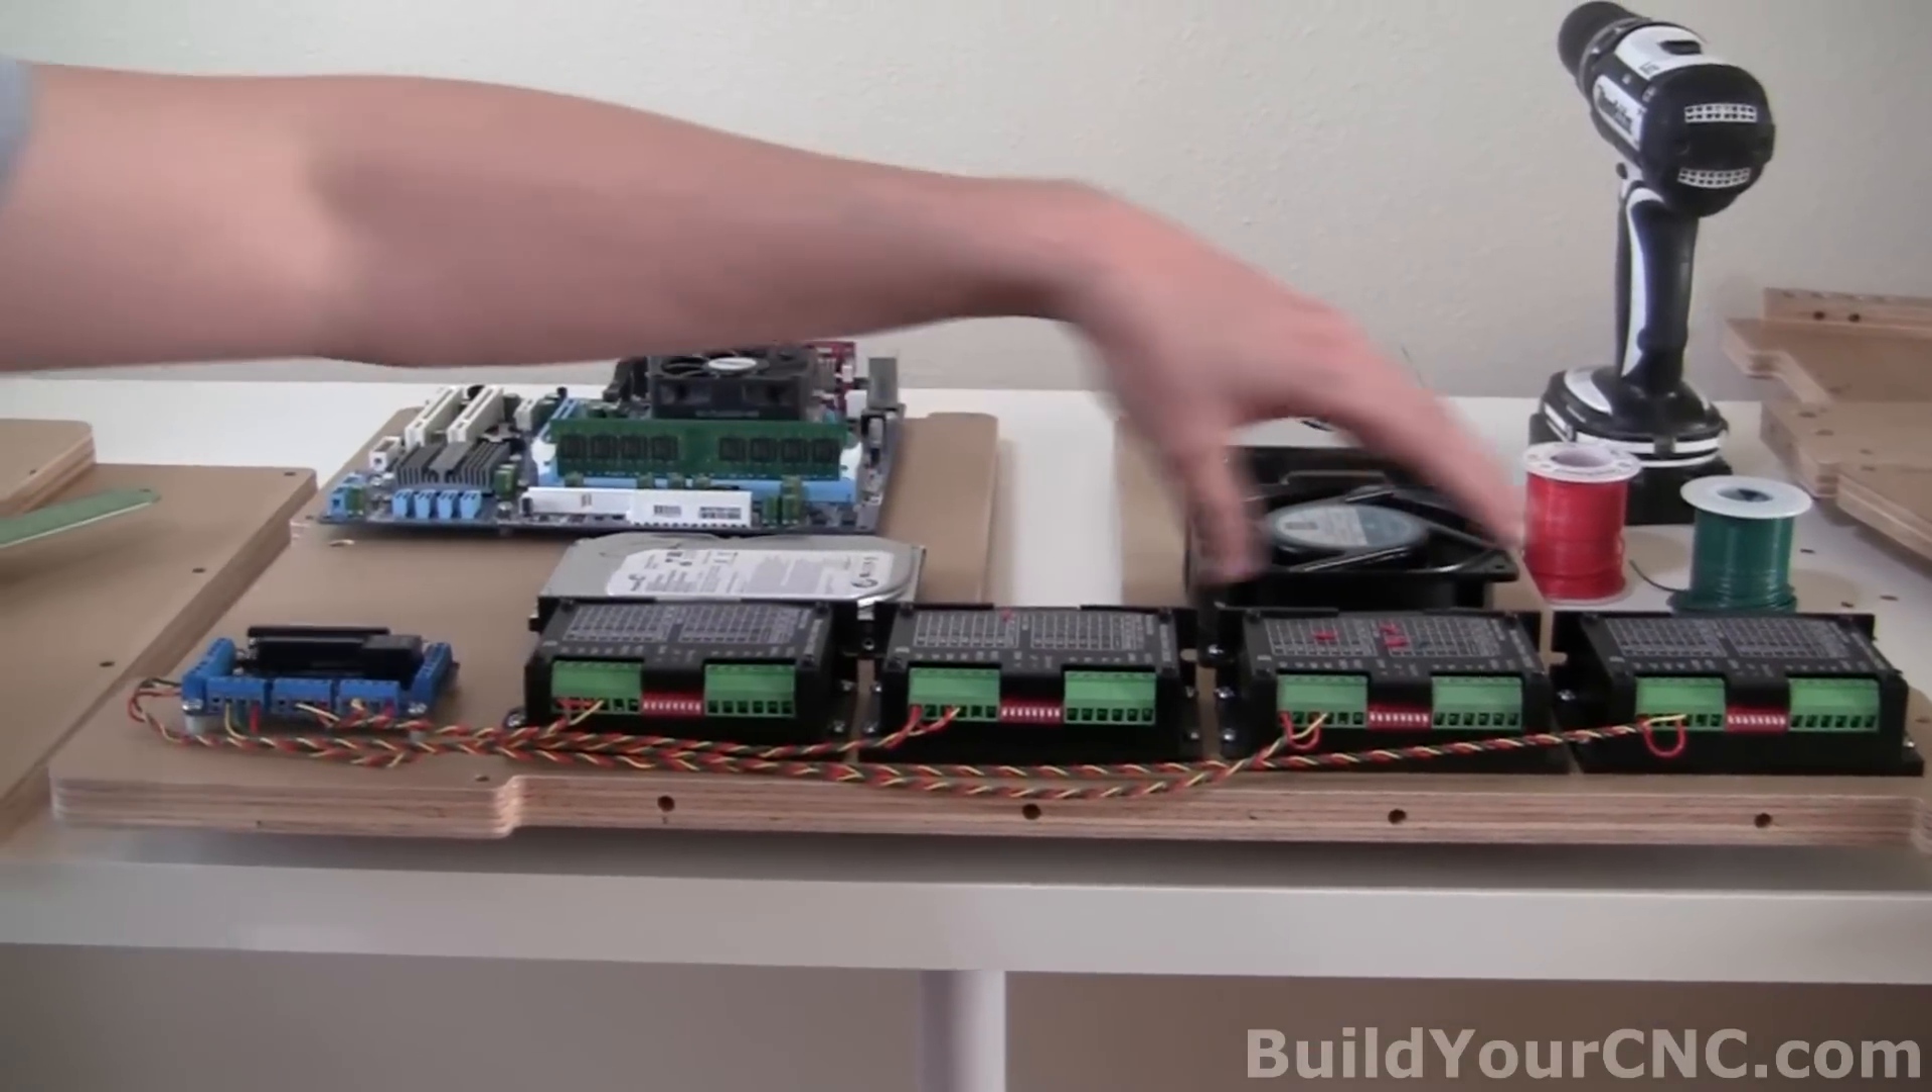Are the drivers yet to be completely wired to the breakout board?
No.